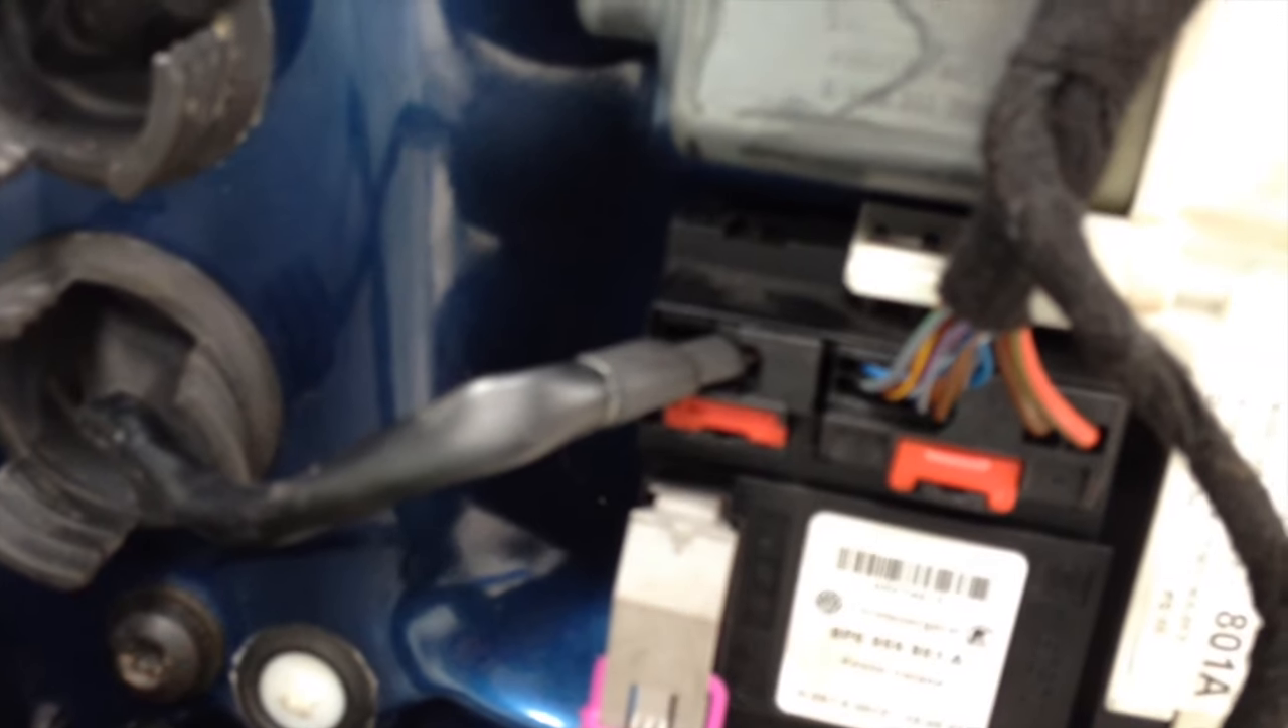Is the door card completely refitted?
No.